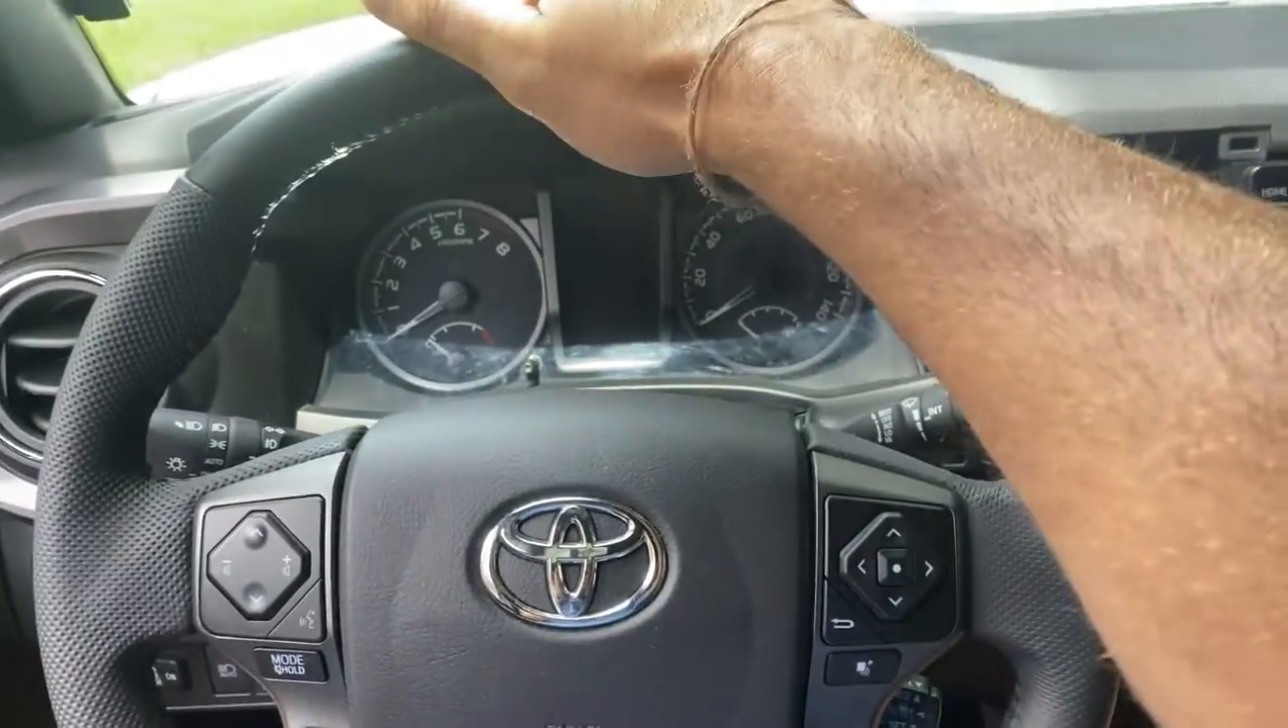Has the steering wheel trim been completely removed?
No.